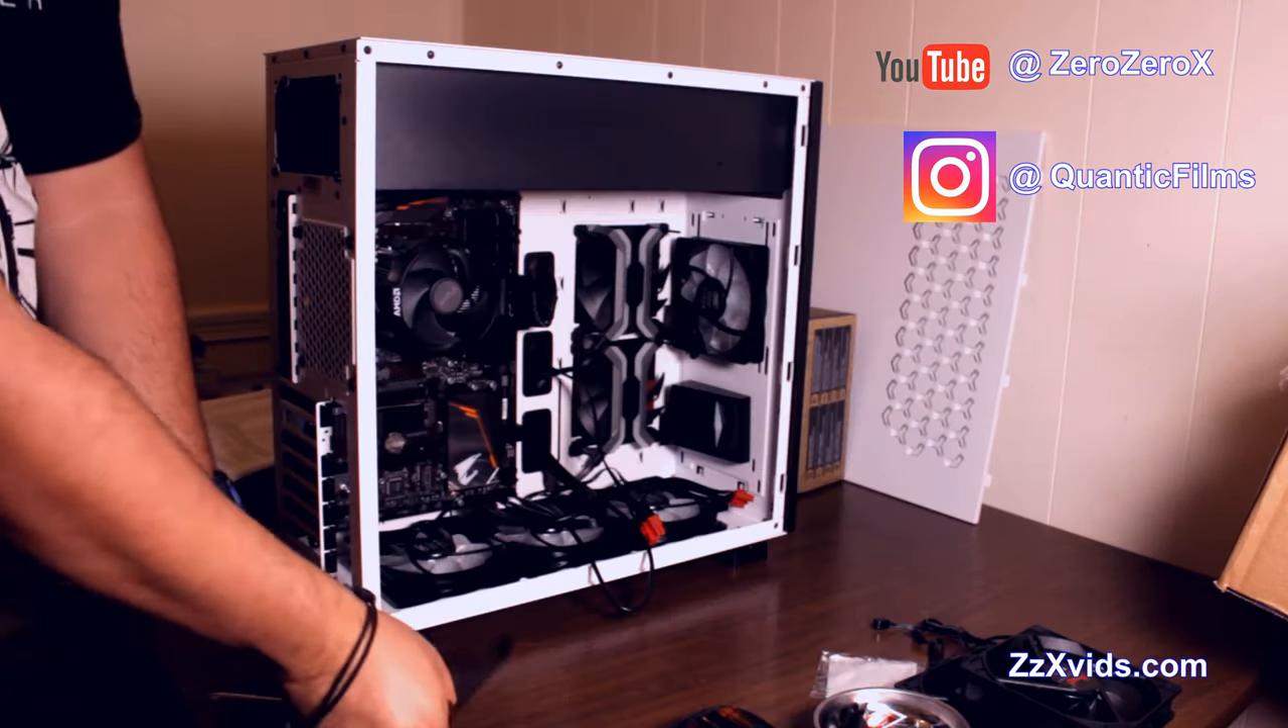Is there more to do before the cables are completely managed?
Yes.